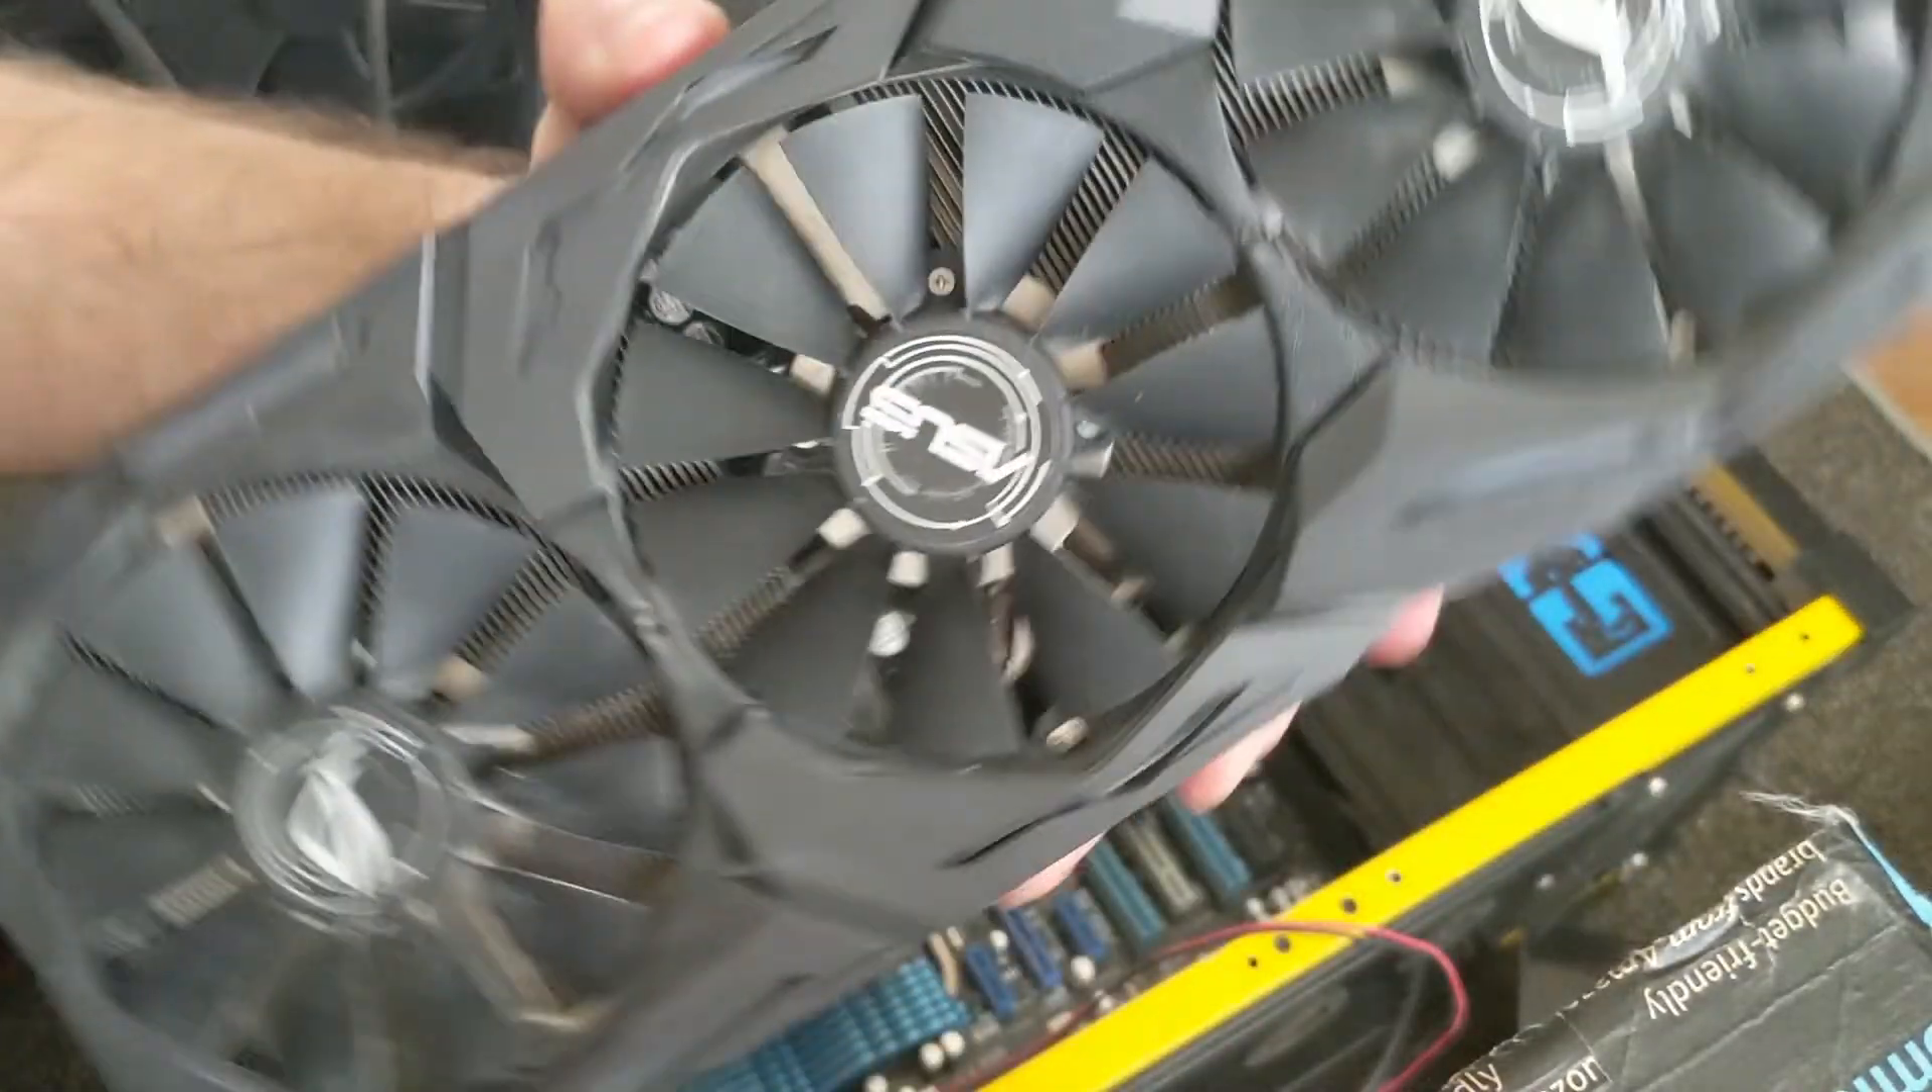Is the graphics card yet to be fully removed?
No.